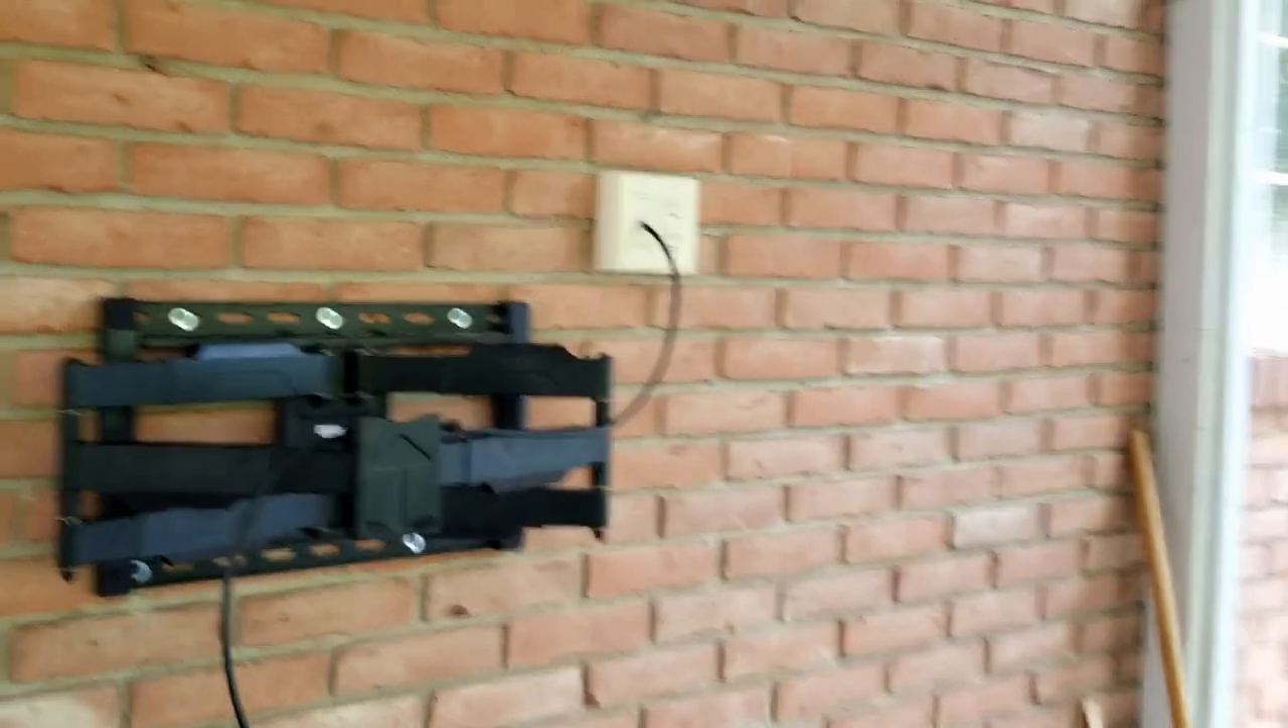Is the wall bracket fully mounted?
Yes.